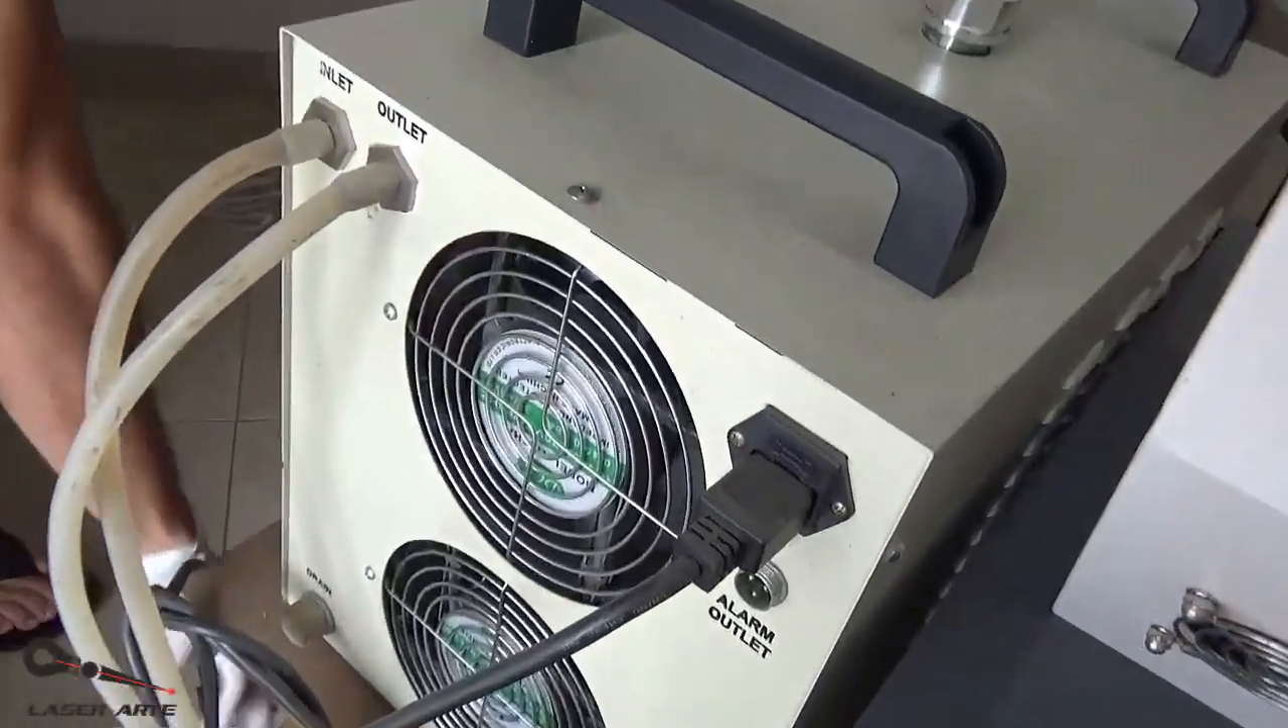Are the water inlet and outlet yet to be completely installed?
No.